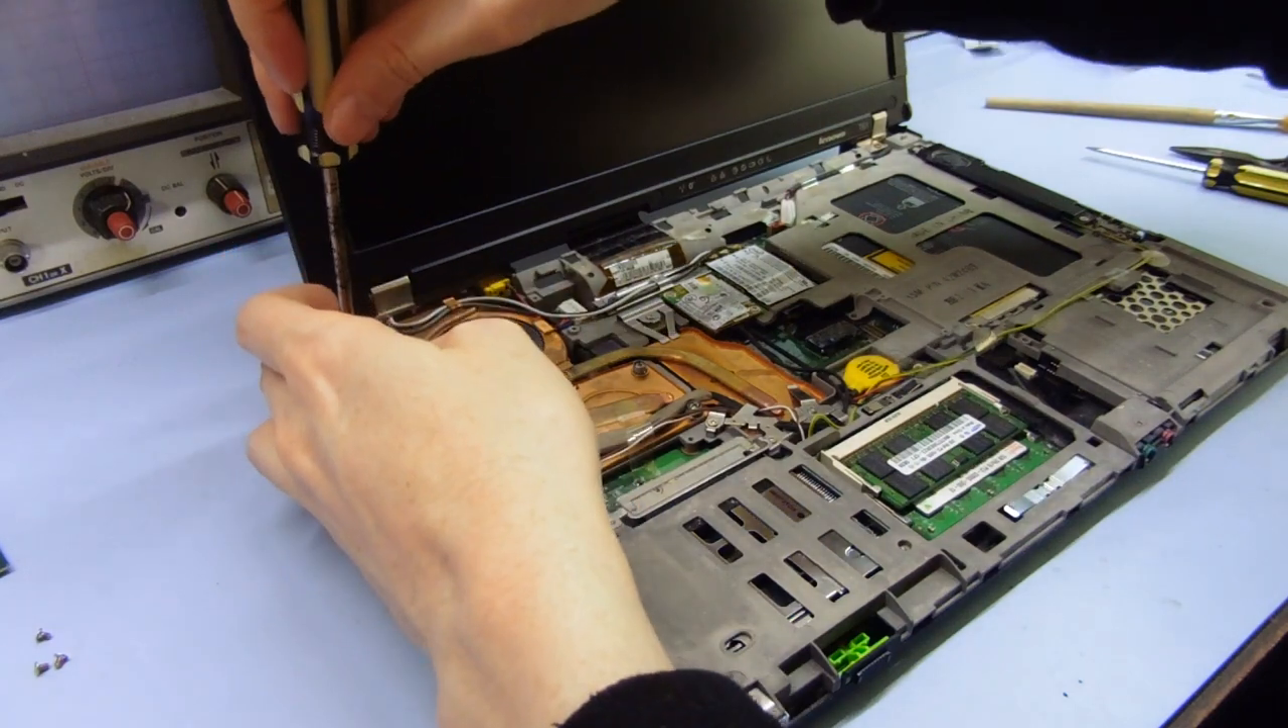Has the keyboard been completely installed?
No.